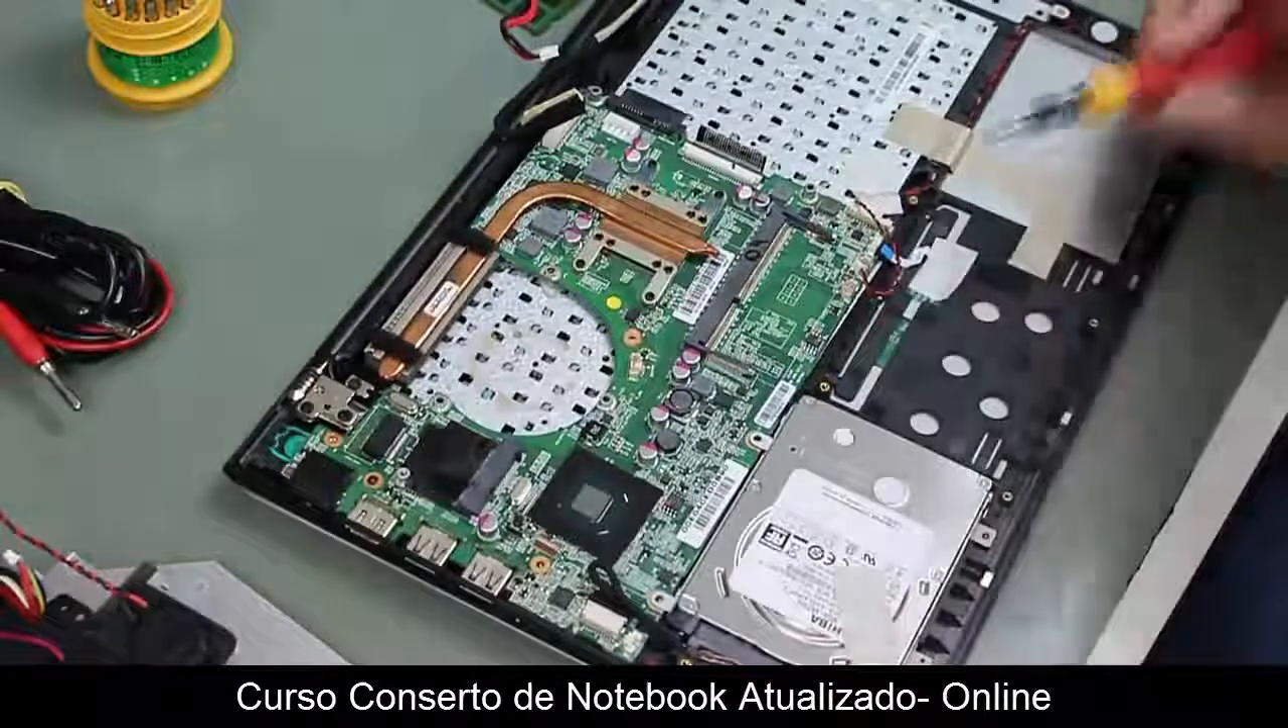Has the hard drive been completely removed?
No.